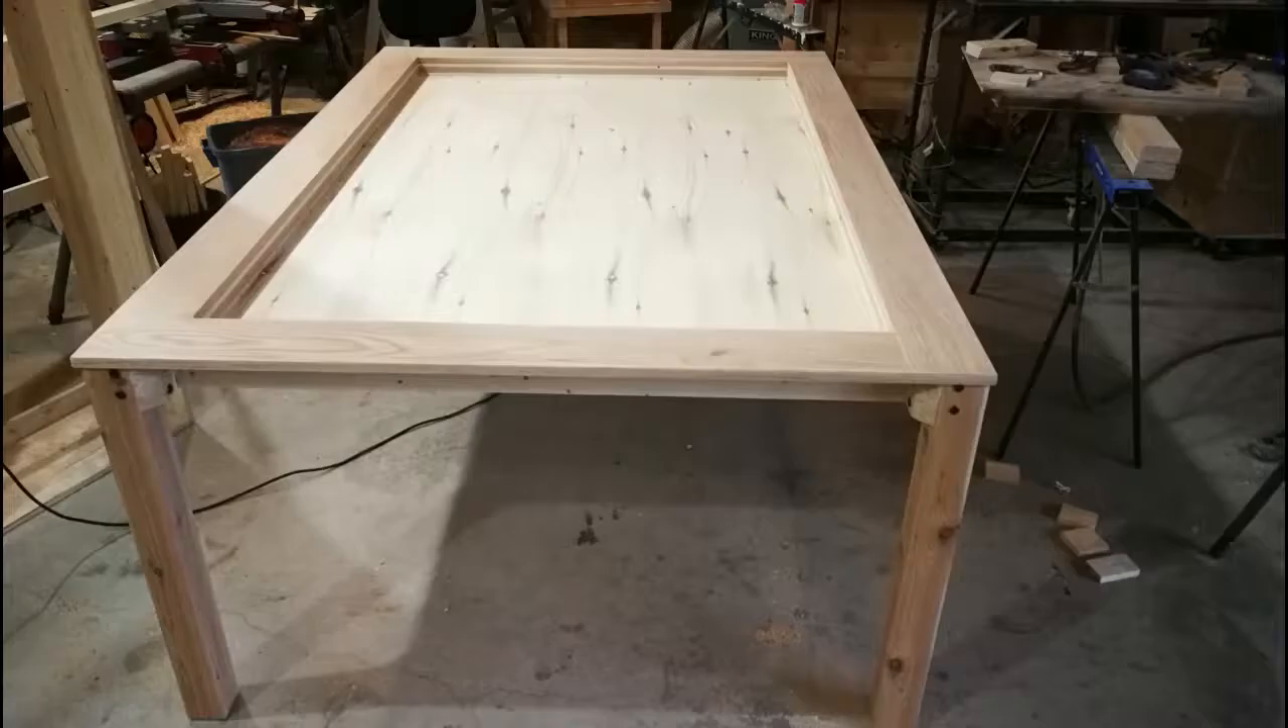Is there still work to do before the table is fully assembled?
No.